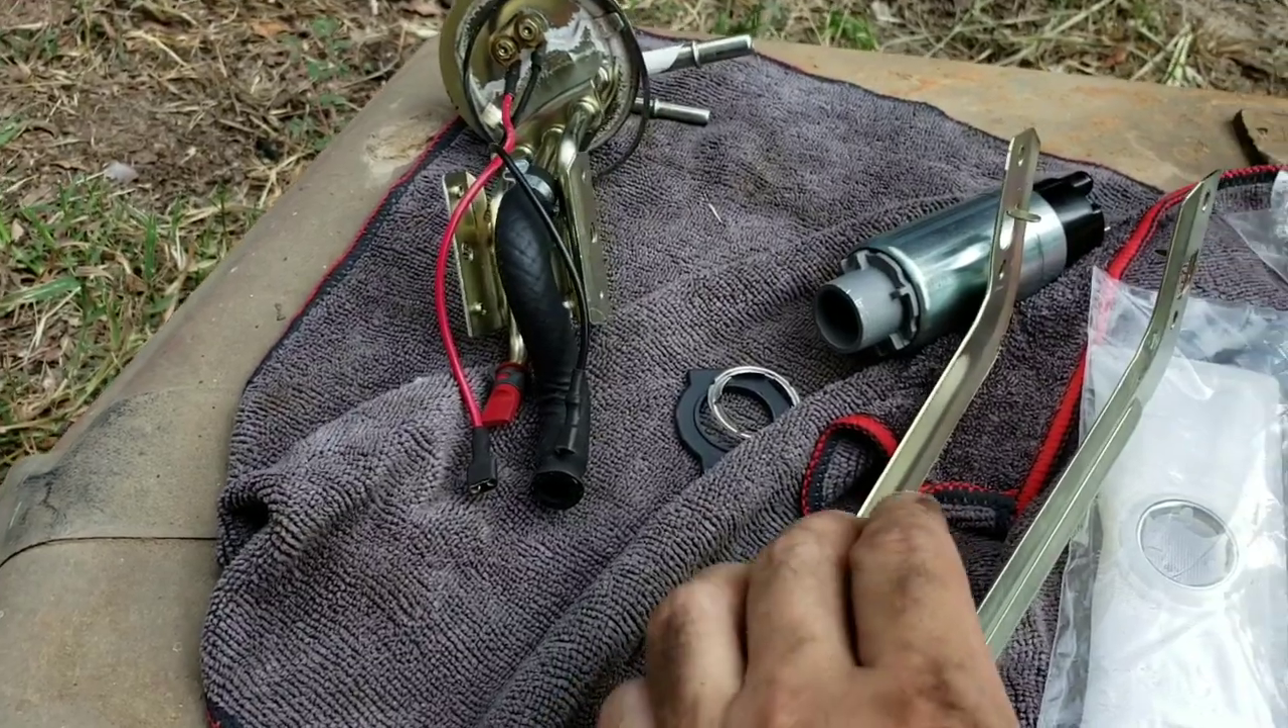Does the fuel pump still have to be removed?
No.